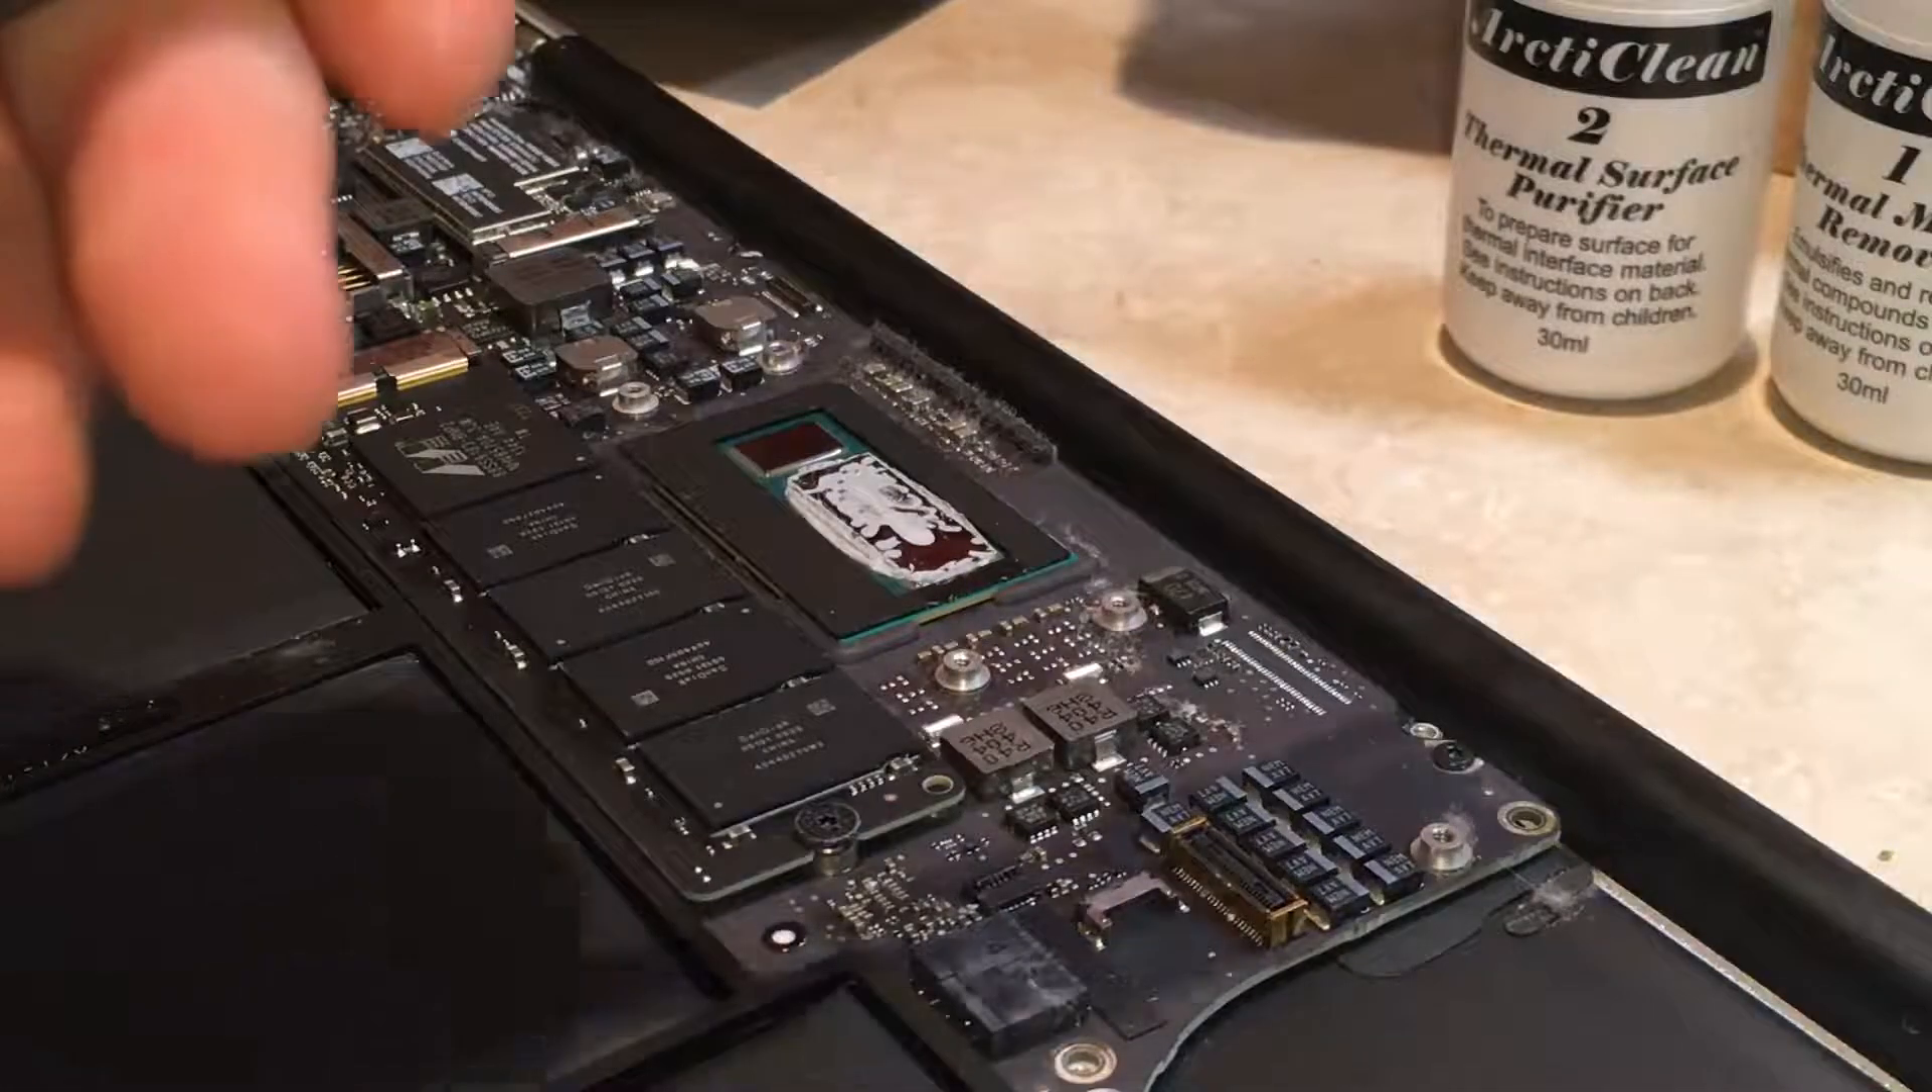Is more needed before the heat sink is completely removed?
No.